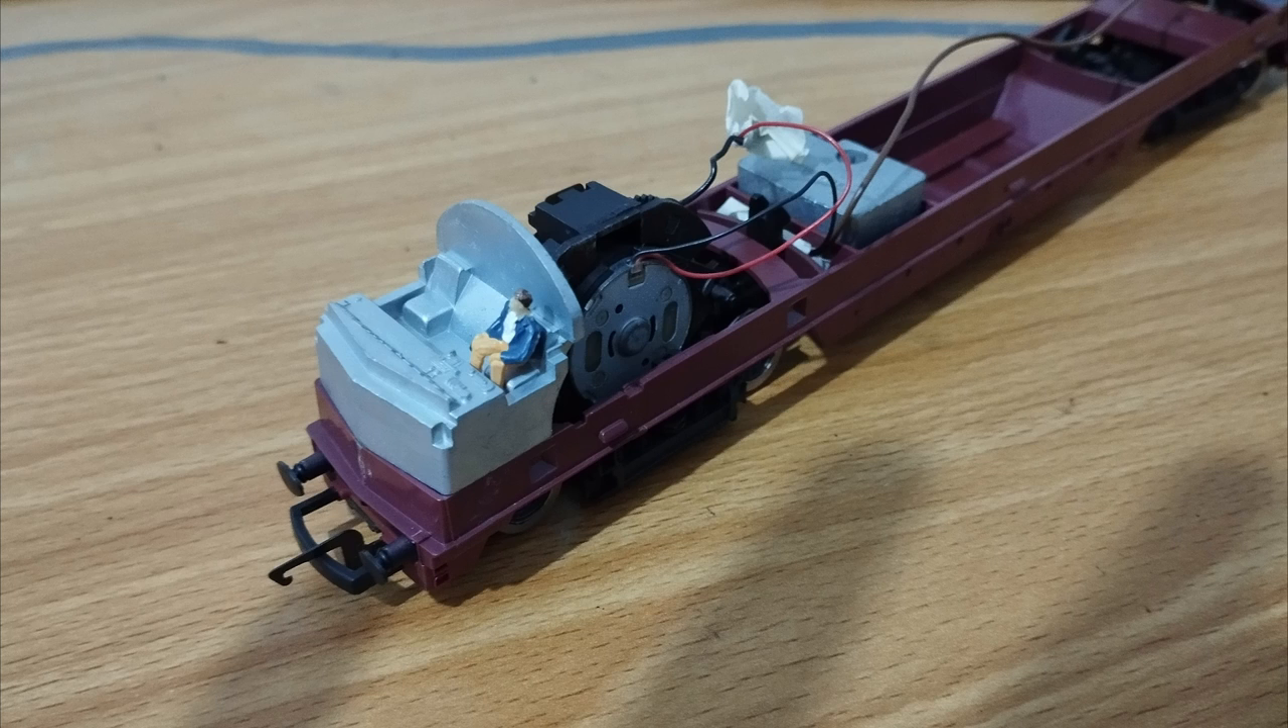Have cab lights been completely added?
No.